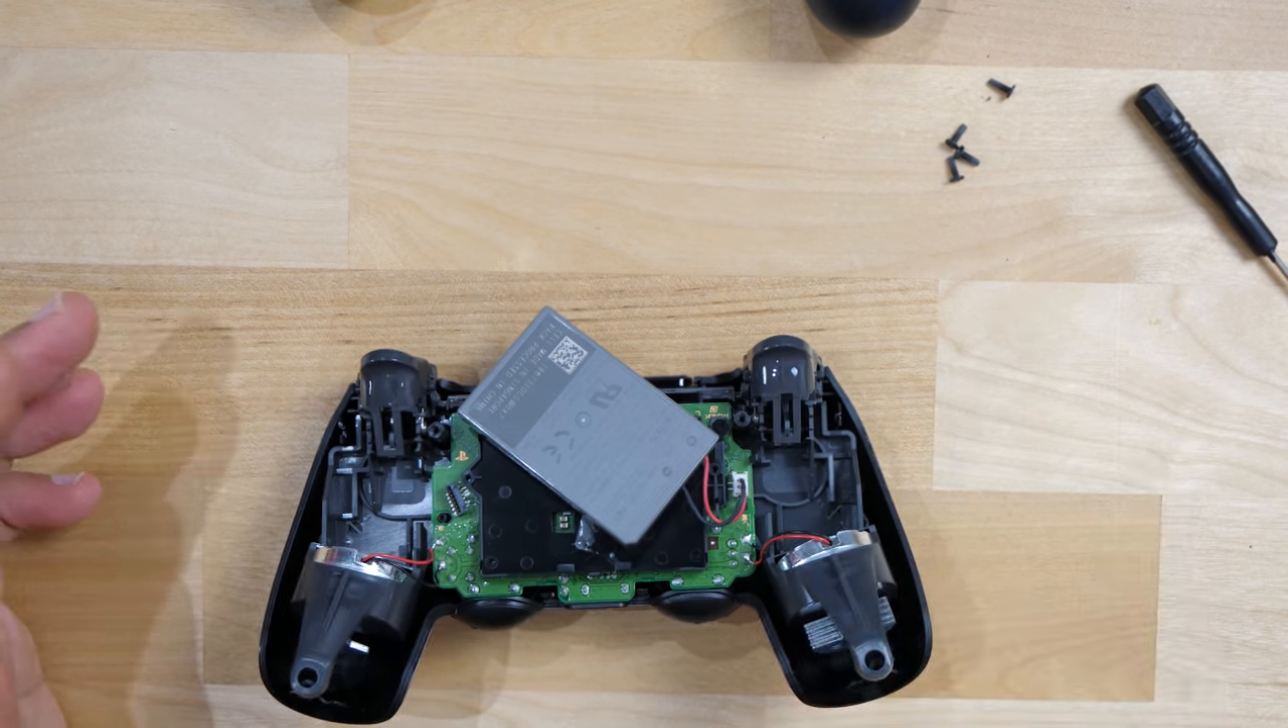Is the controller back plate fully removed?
Yes.